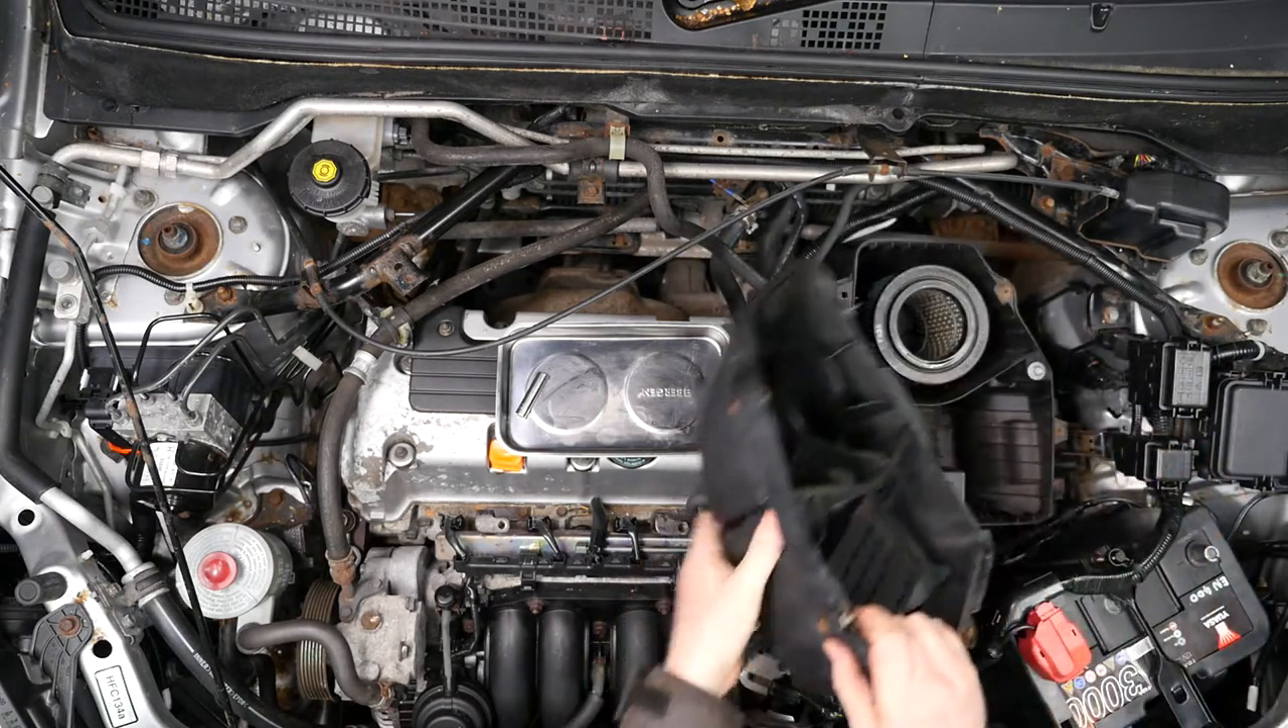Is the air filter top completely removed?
Yes.